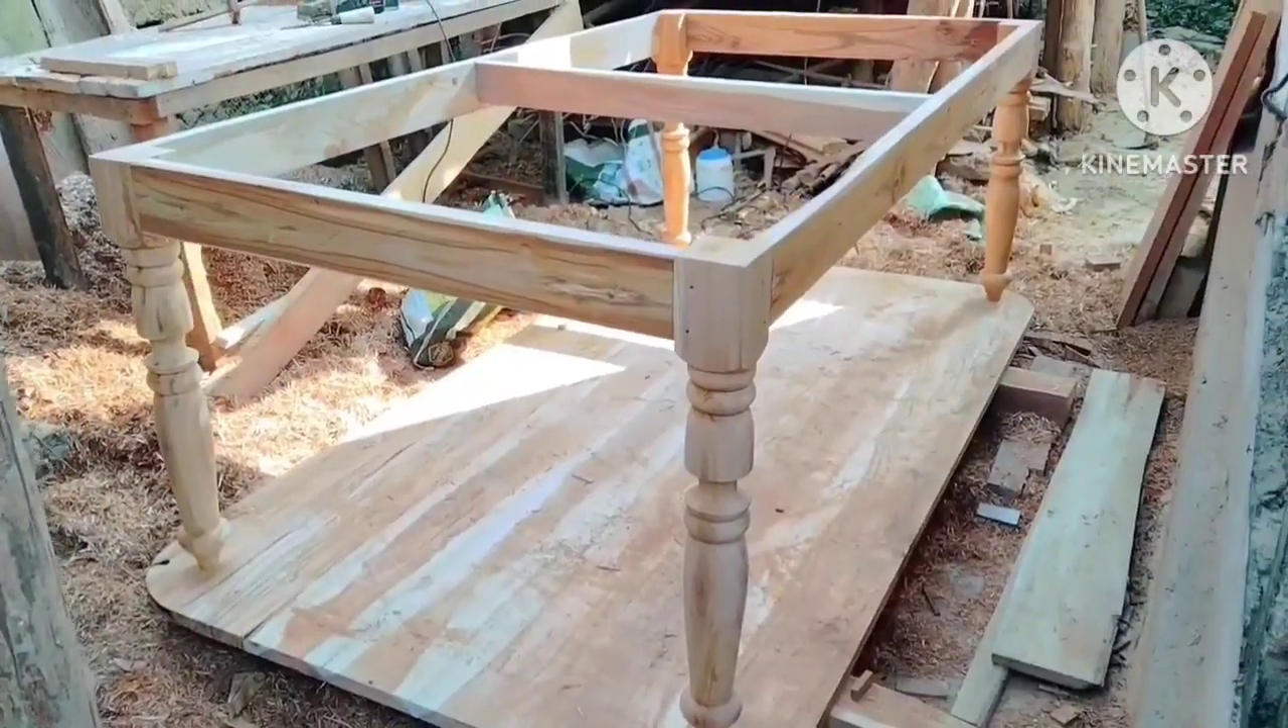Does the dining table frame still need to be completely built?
No.